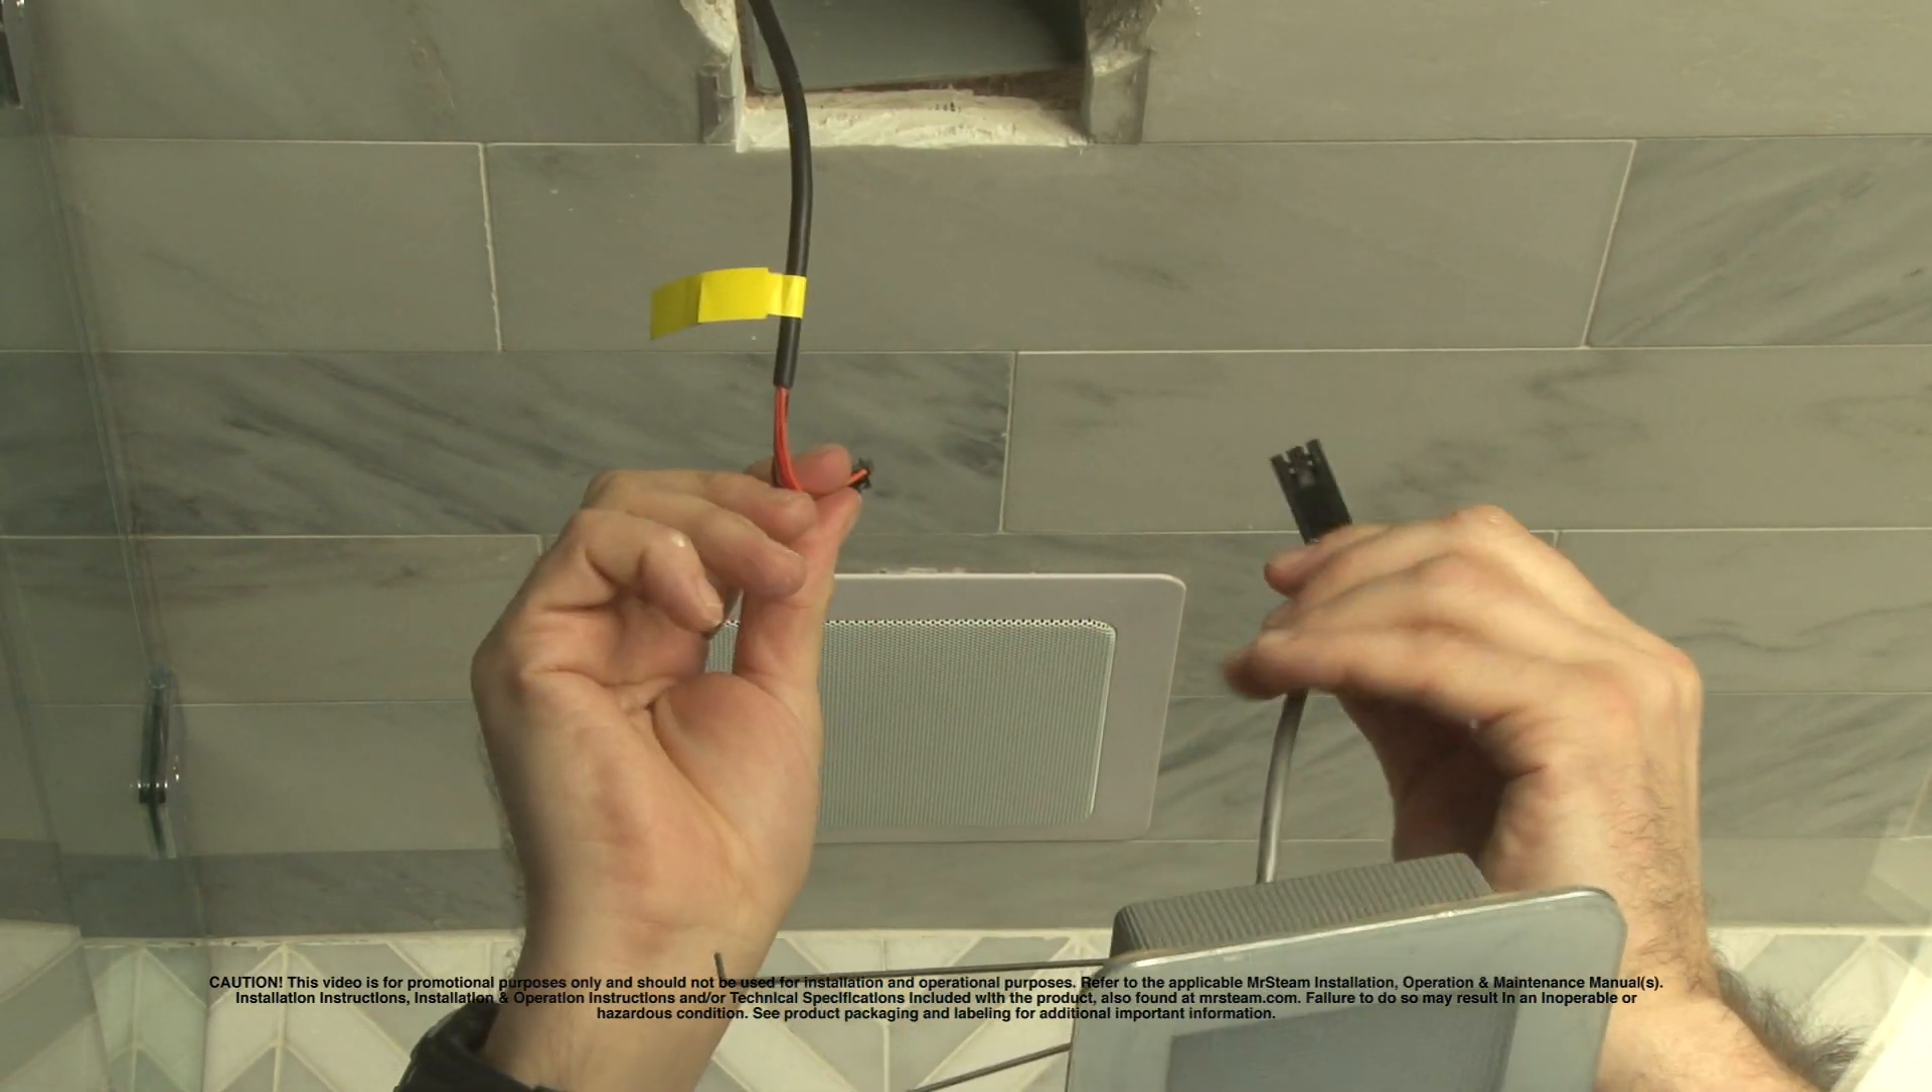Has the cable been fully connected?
No.